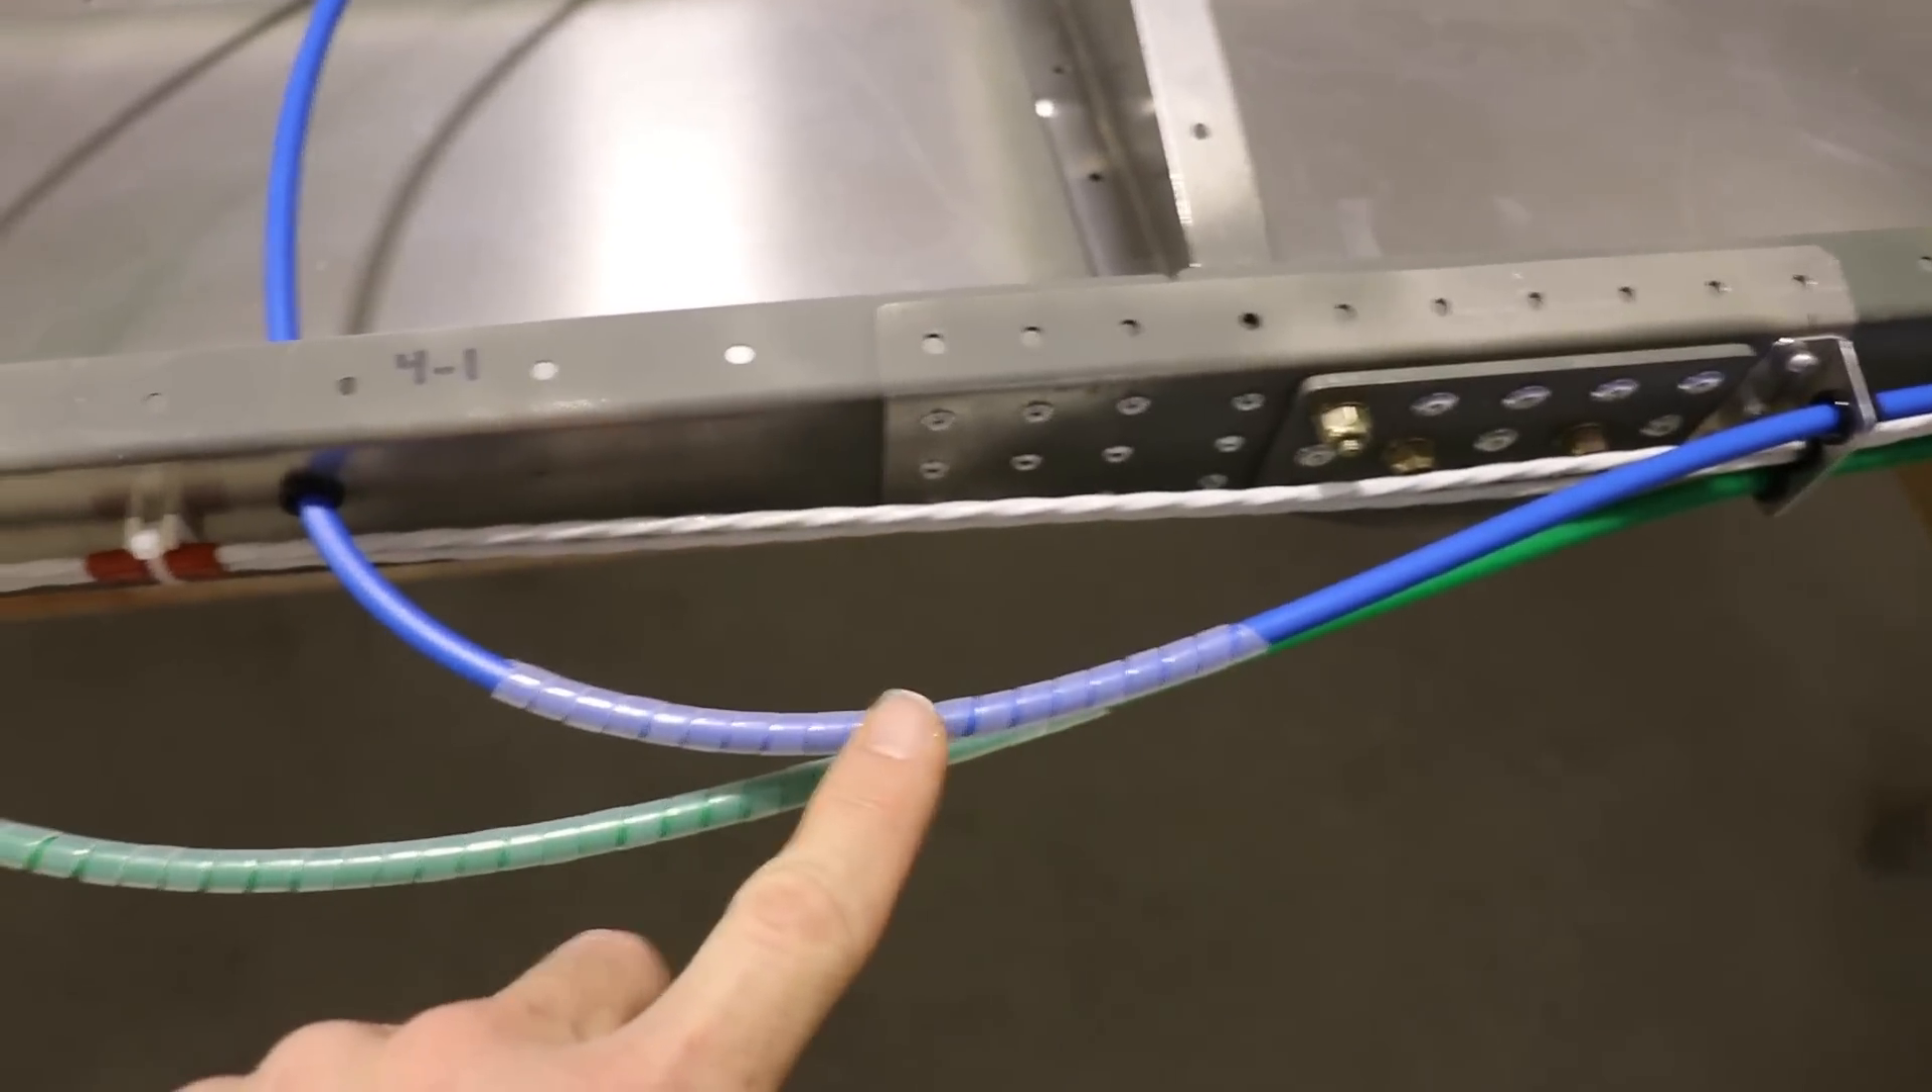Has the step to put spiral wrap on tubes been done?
Yes.